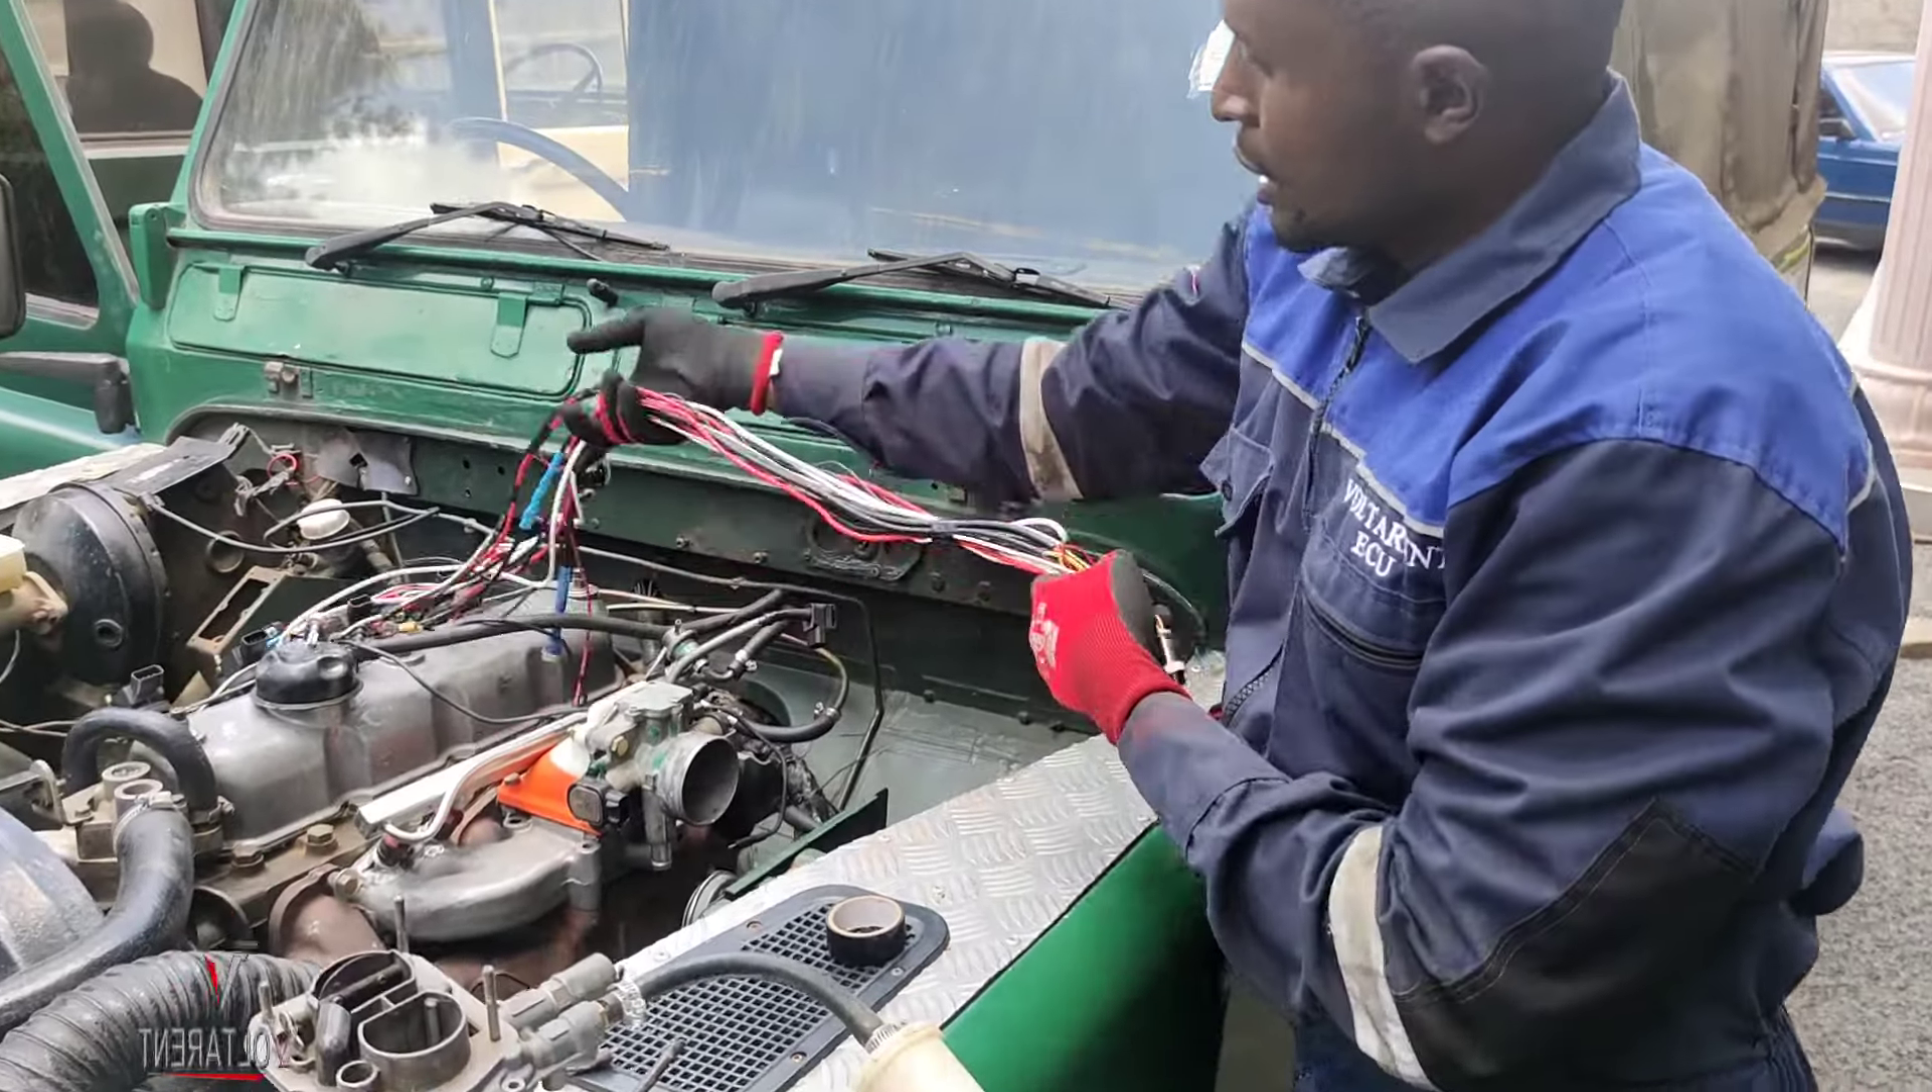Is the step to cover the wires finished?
No.